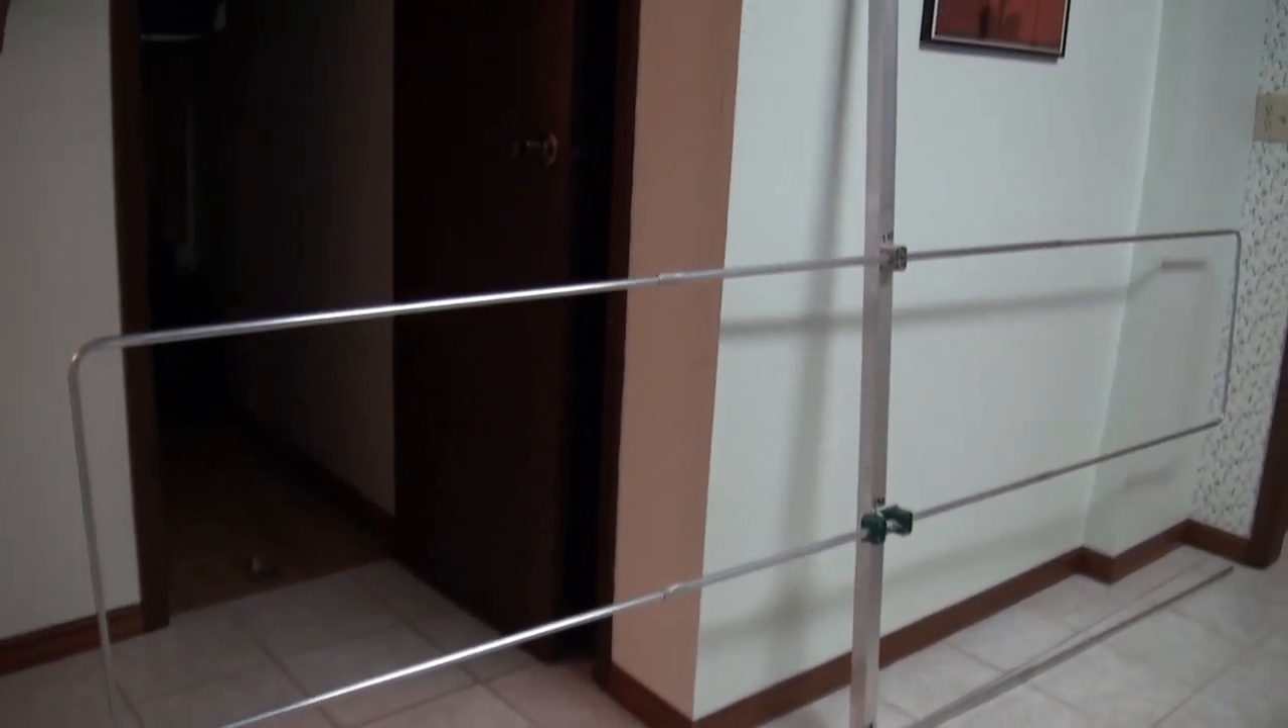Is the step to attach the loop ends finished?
Yes.